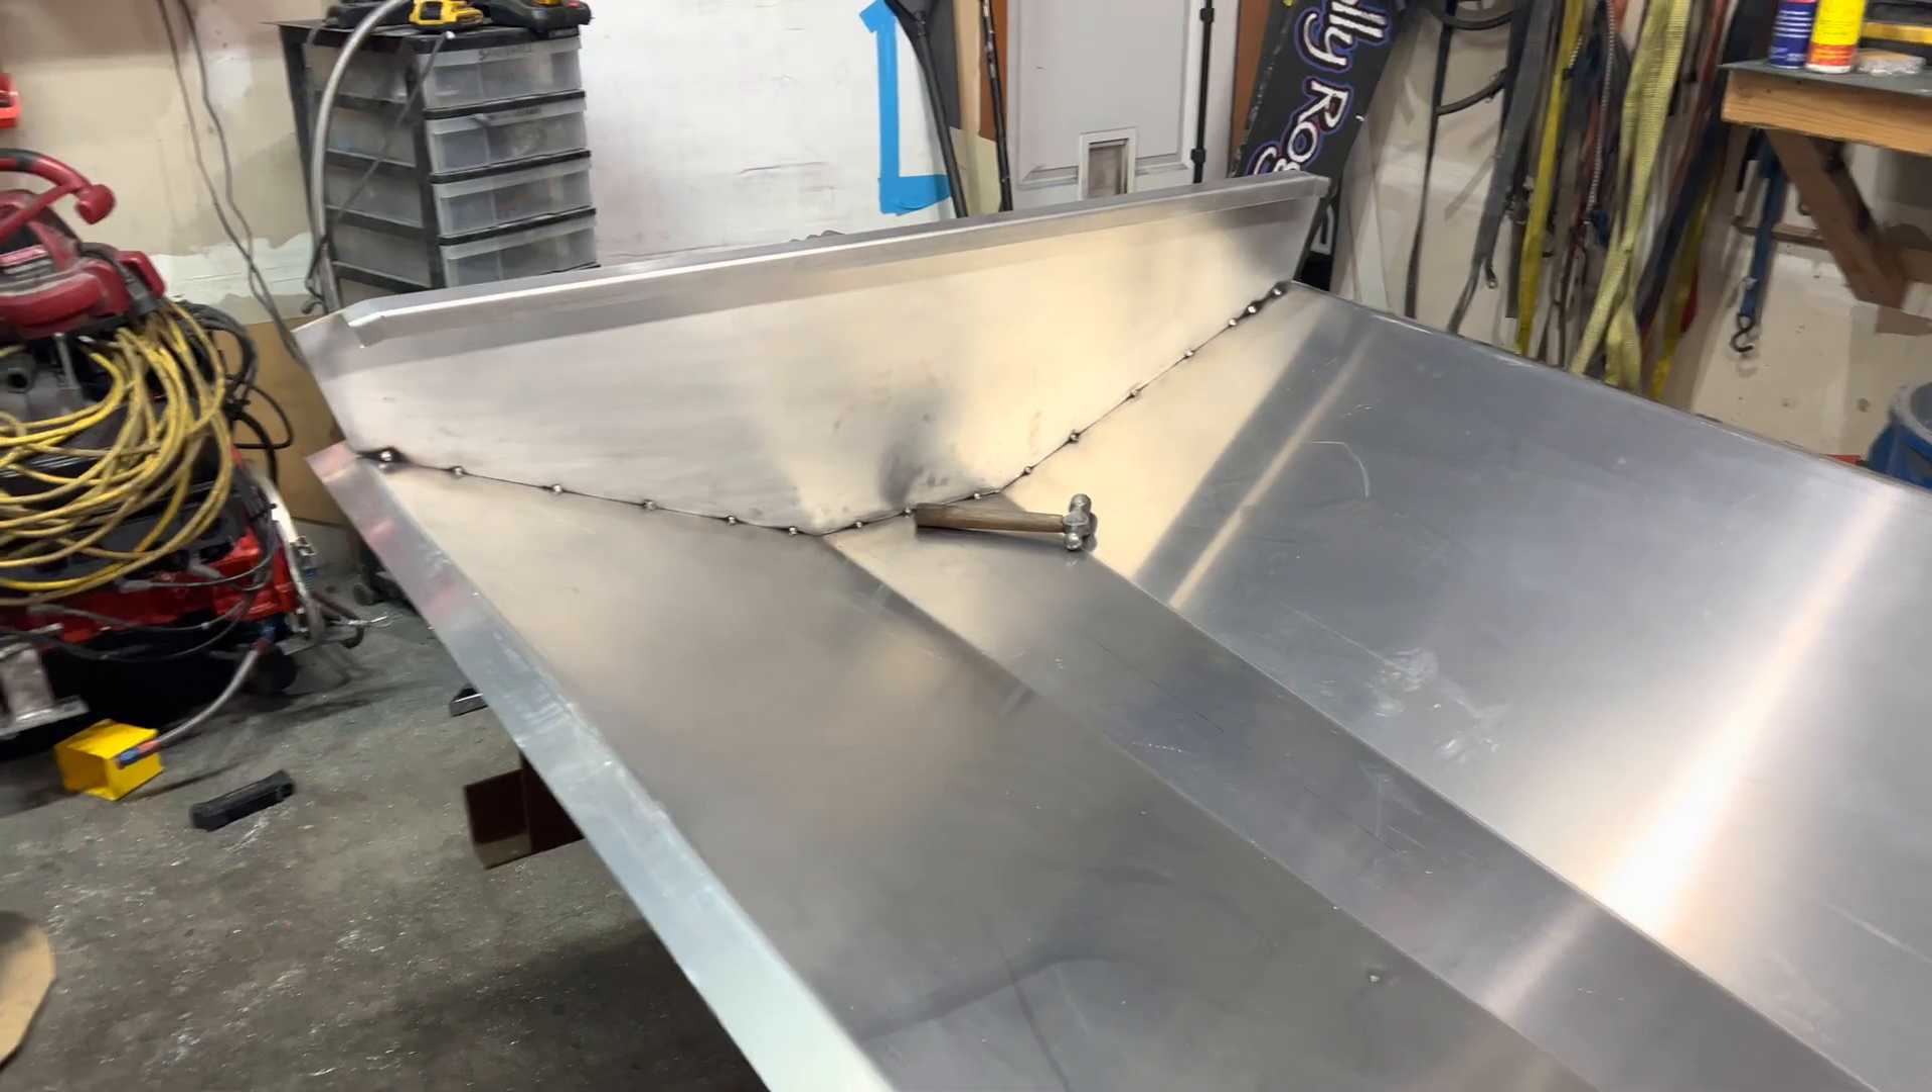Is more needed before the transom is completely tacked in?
No.